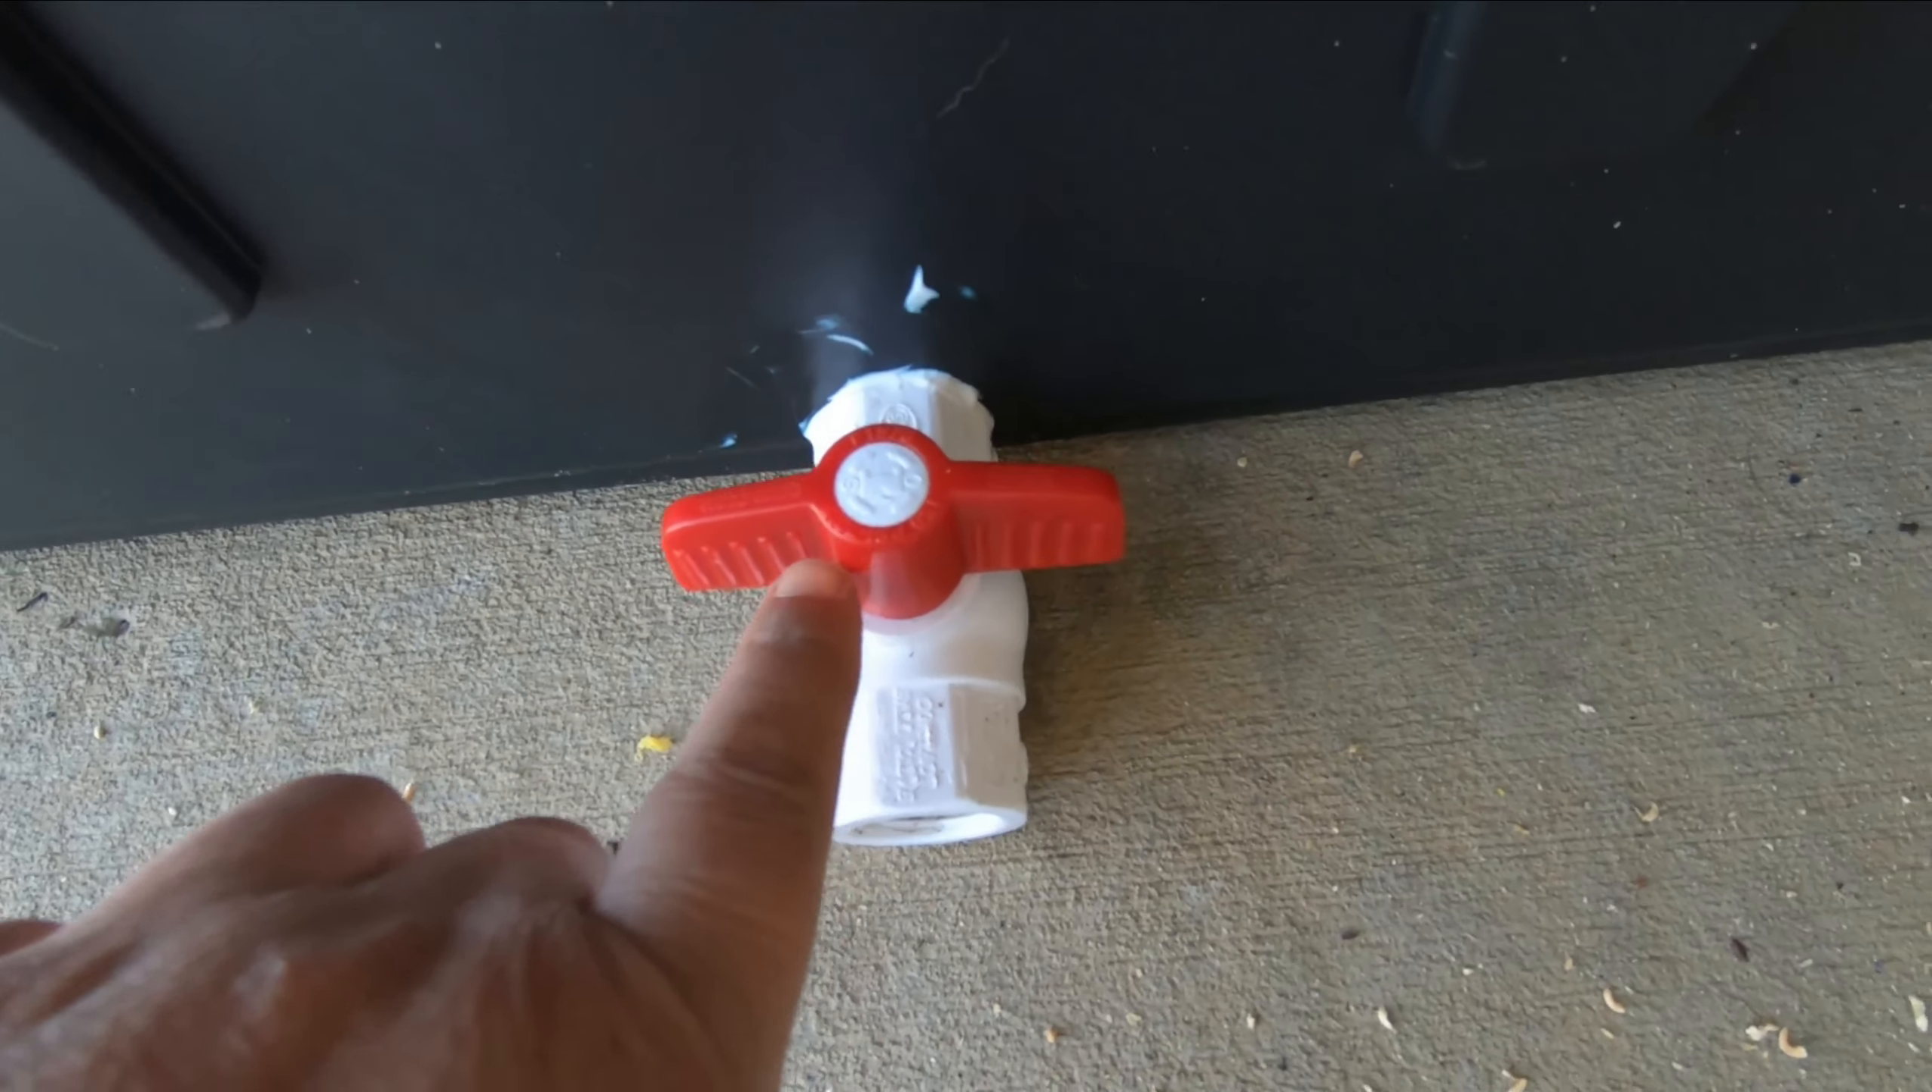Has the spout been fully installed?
Yes.